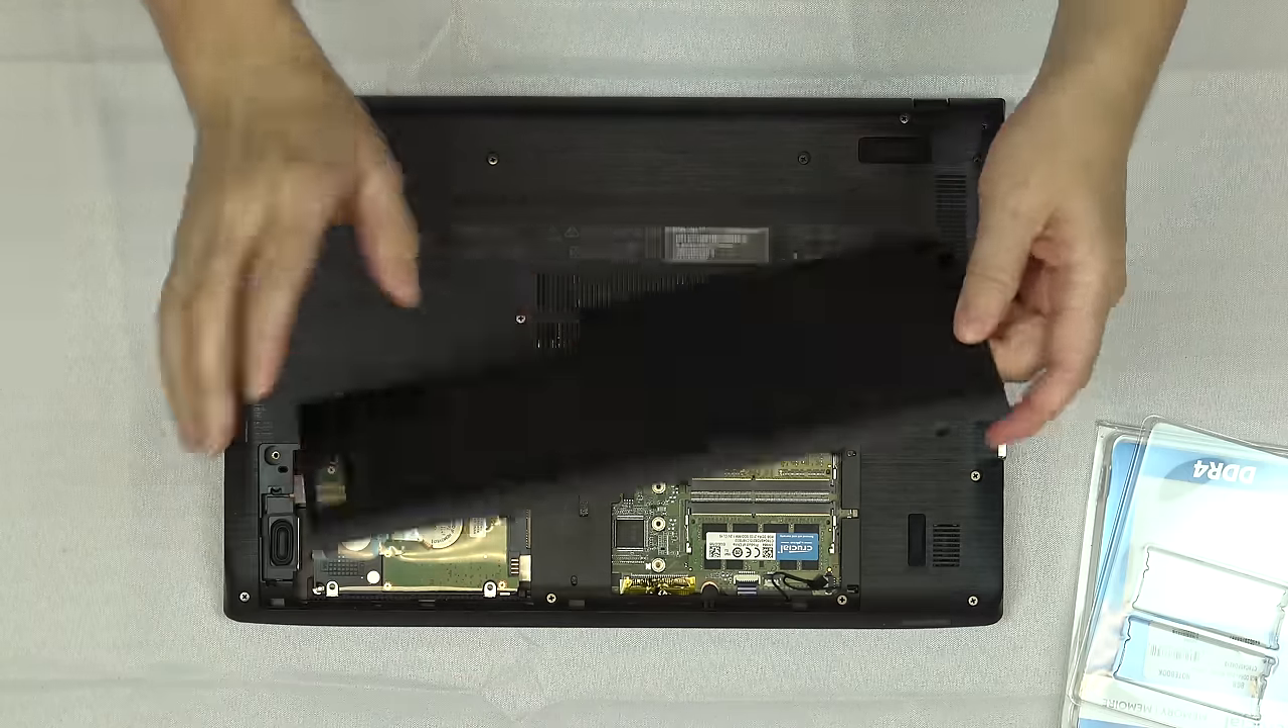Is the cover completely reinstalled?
No.